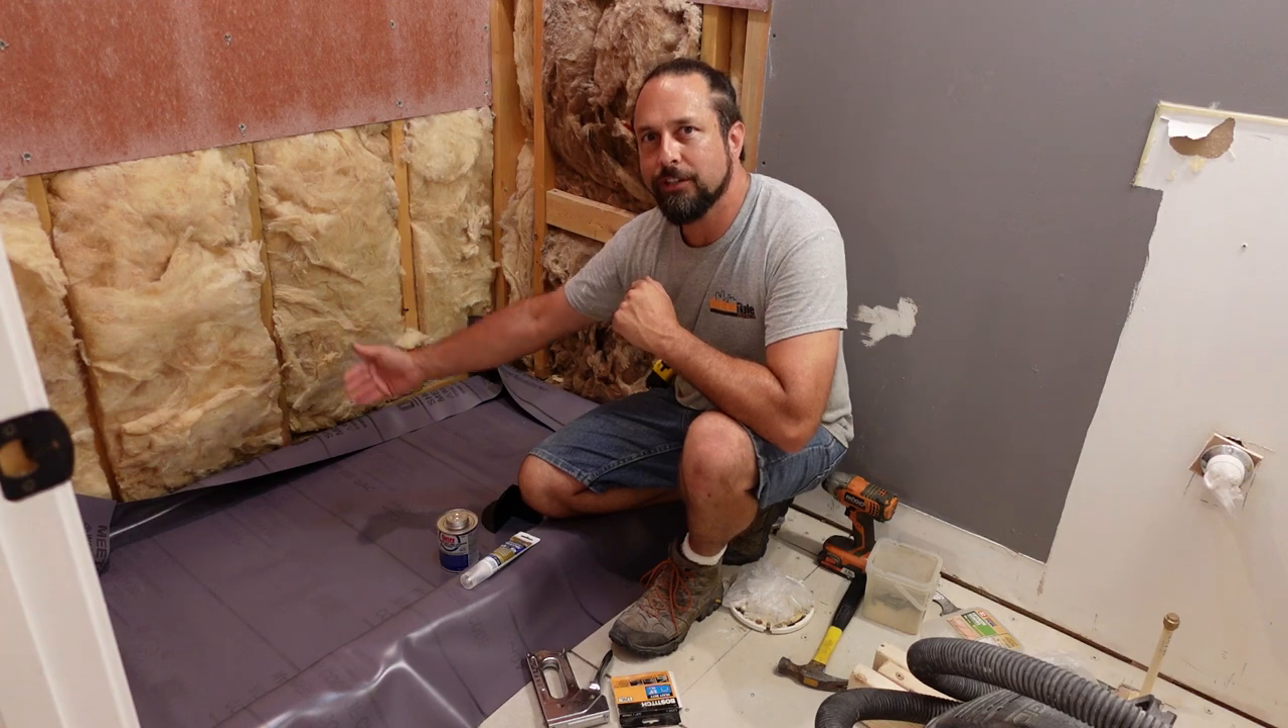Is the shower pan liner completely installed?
No.